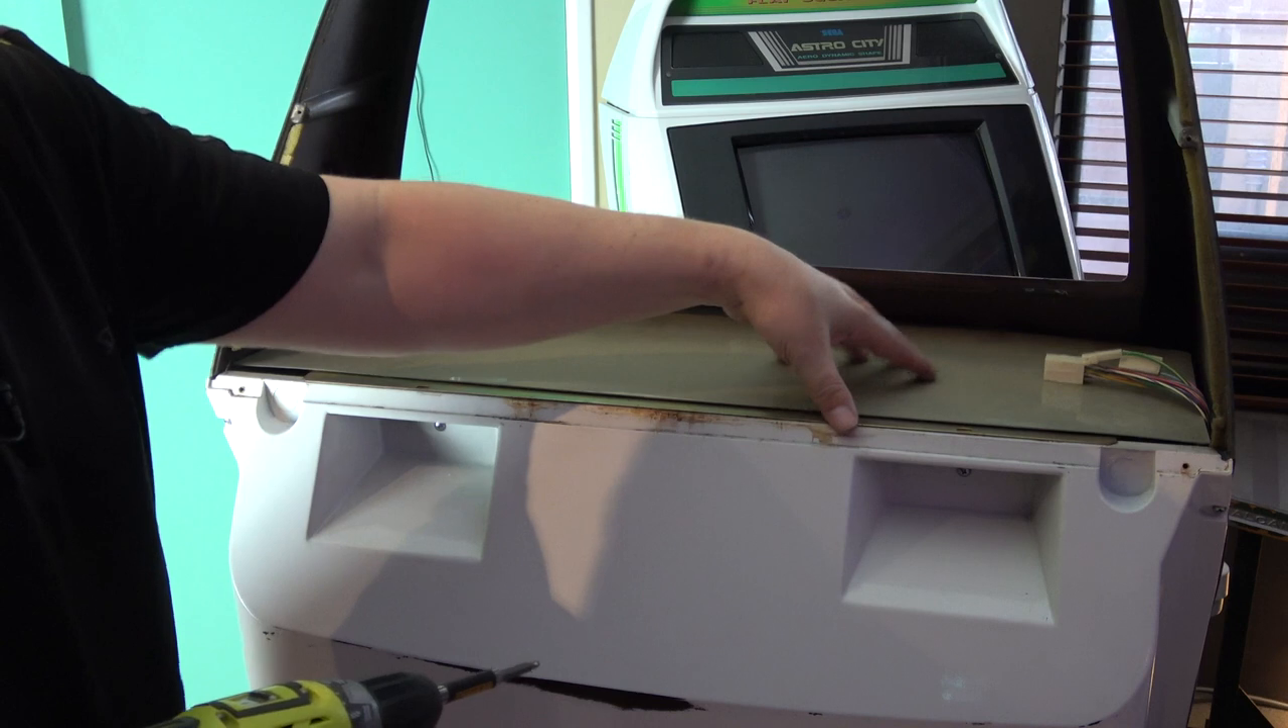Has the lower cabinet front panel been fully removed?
No.